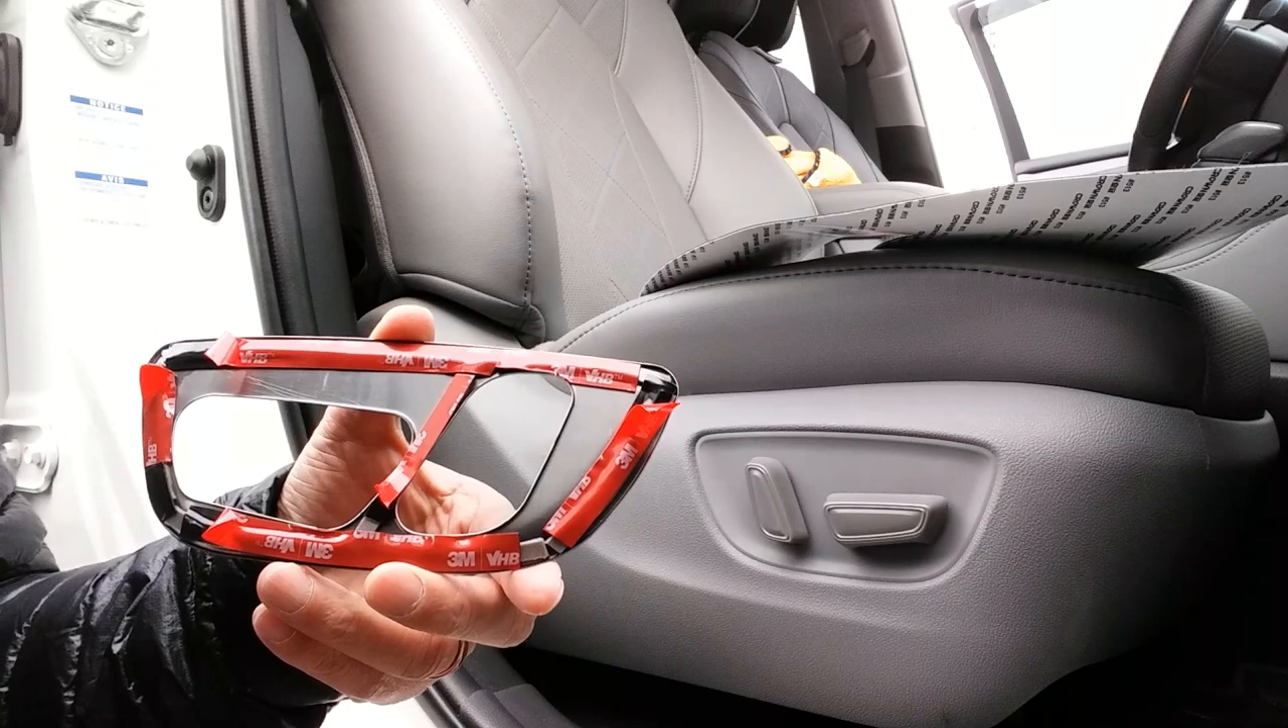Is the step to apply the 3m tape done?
Yes.